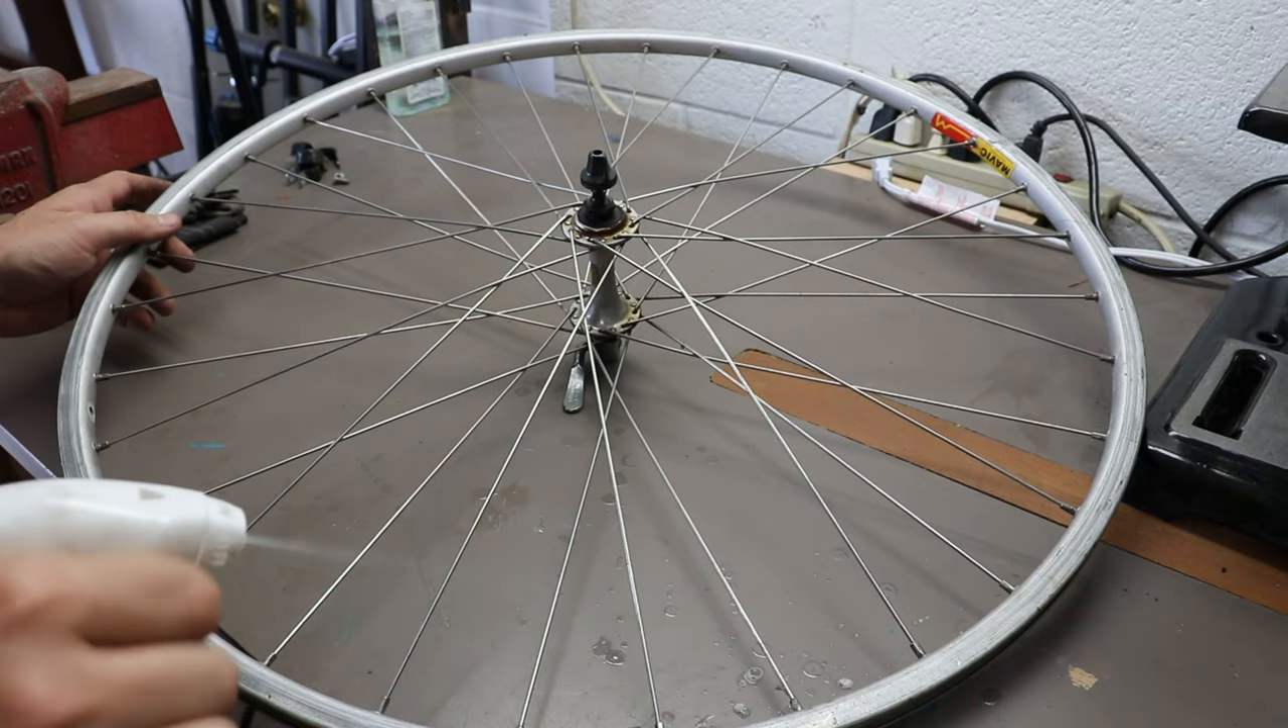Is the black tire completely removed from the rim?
Yes.